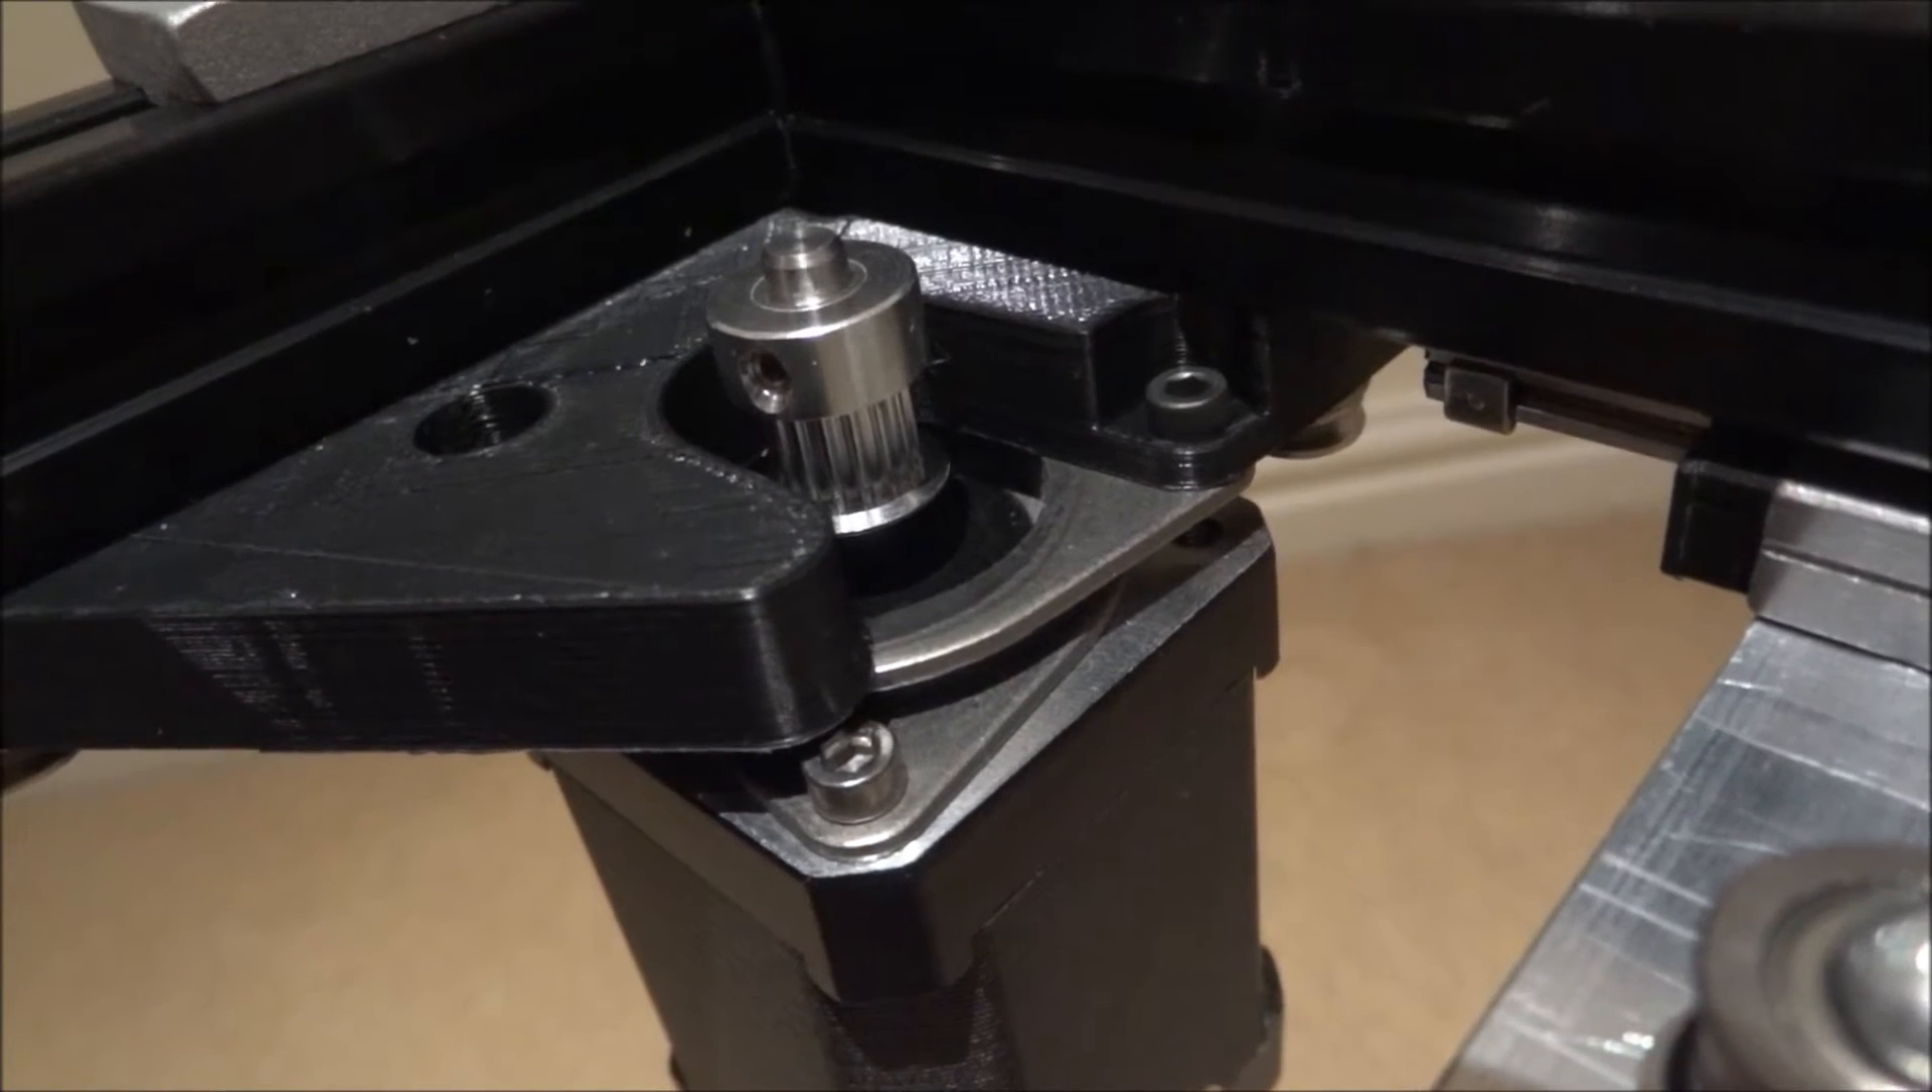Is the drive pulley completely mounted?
Yes.